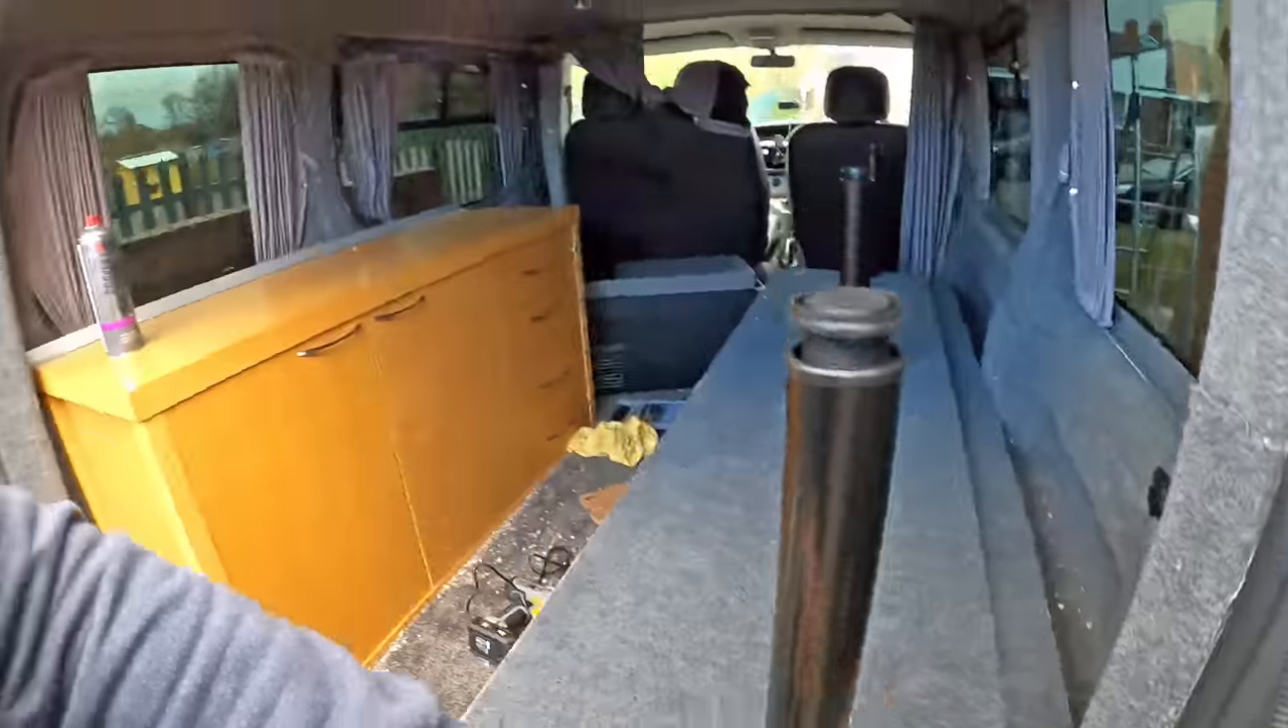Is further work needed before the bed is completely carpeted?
No.